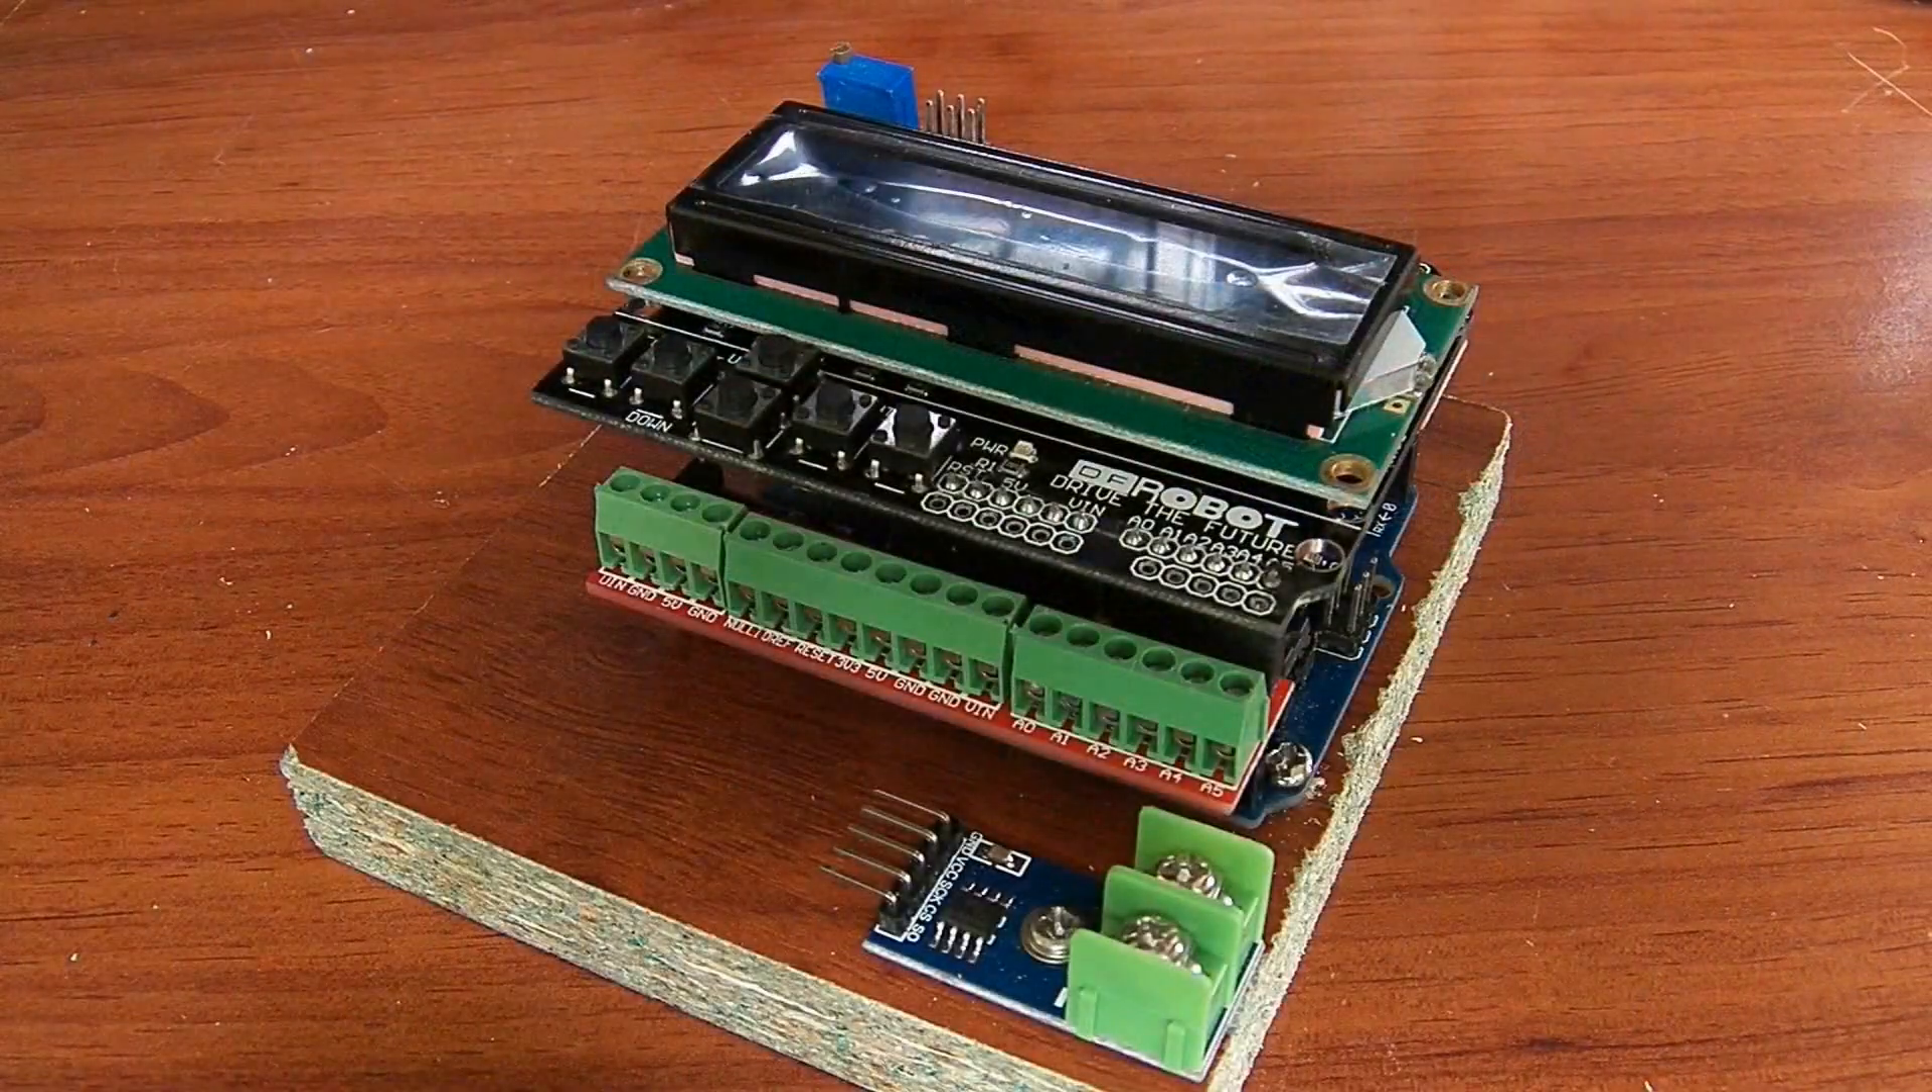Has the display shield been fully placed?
Yes.